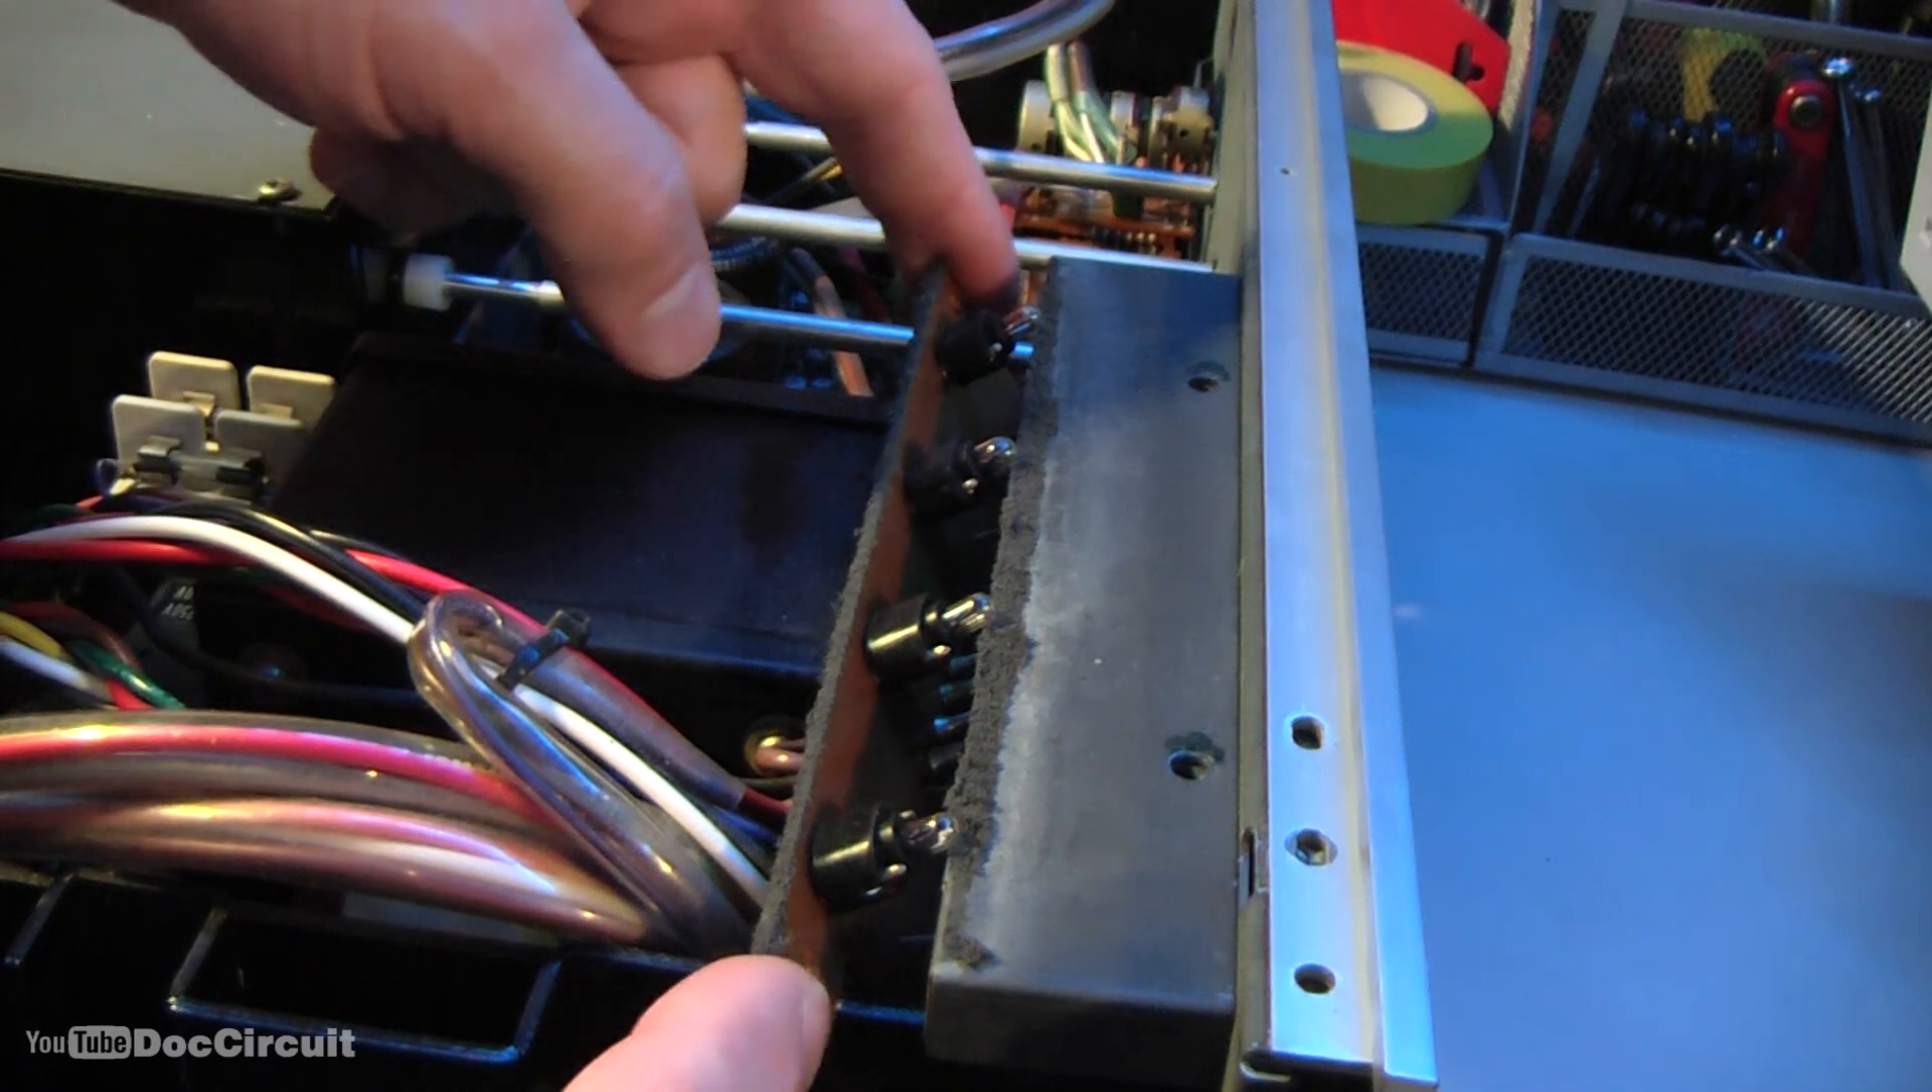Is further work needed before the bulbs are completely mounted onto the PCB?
No.